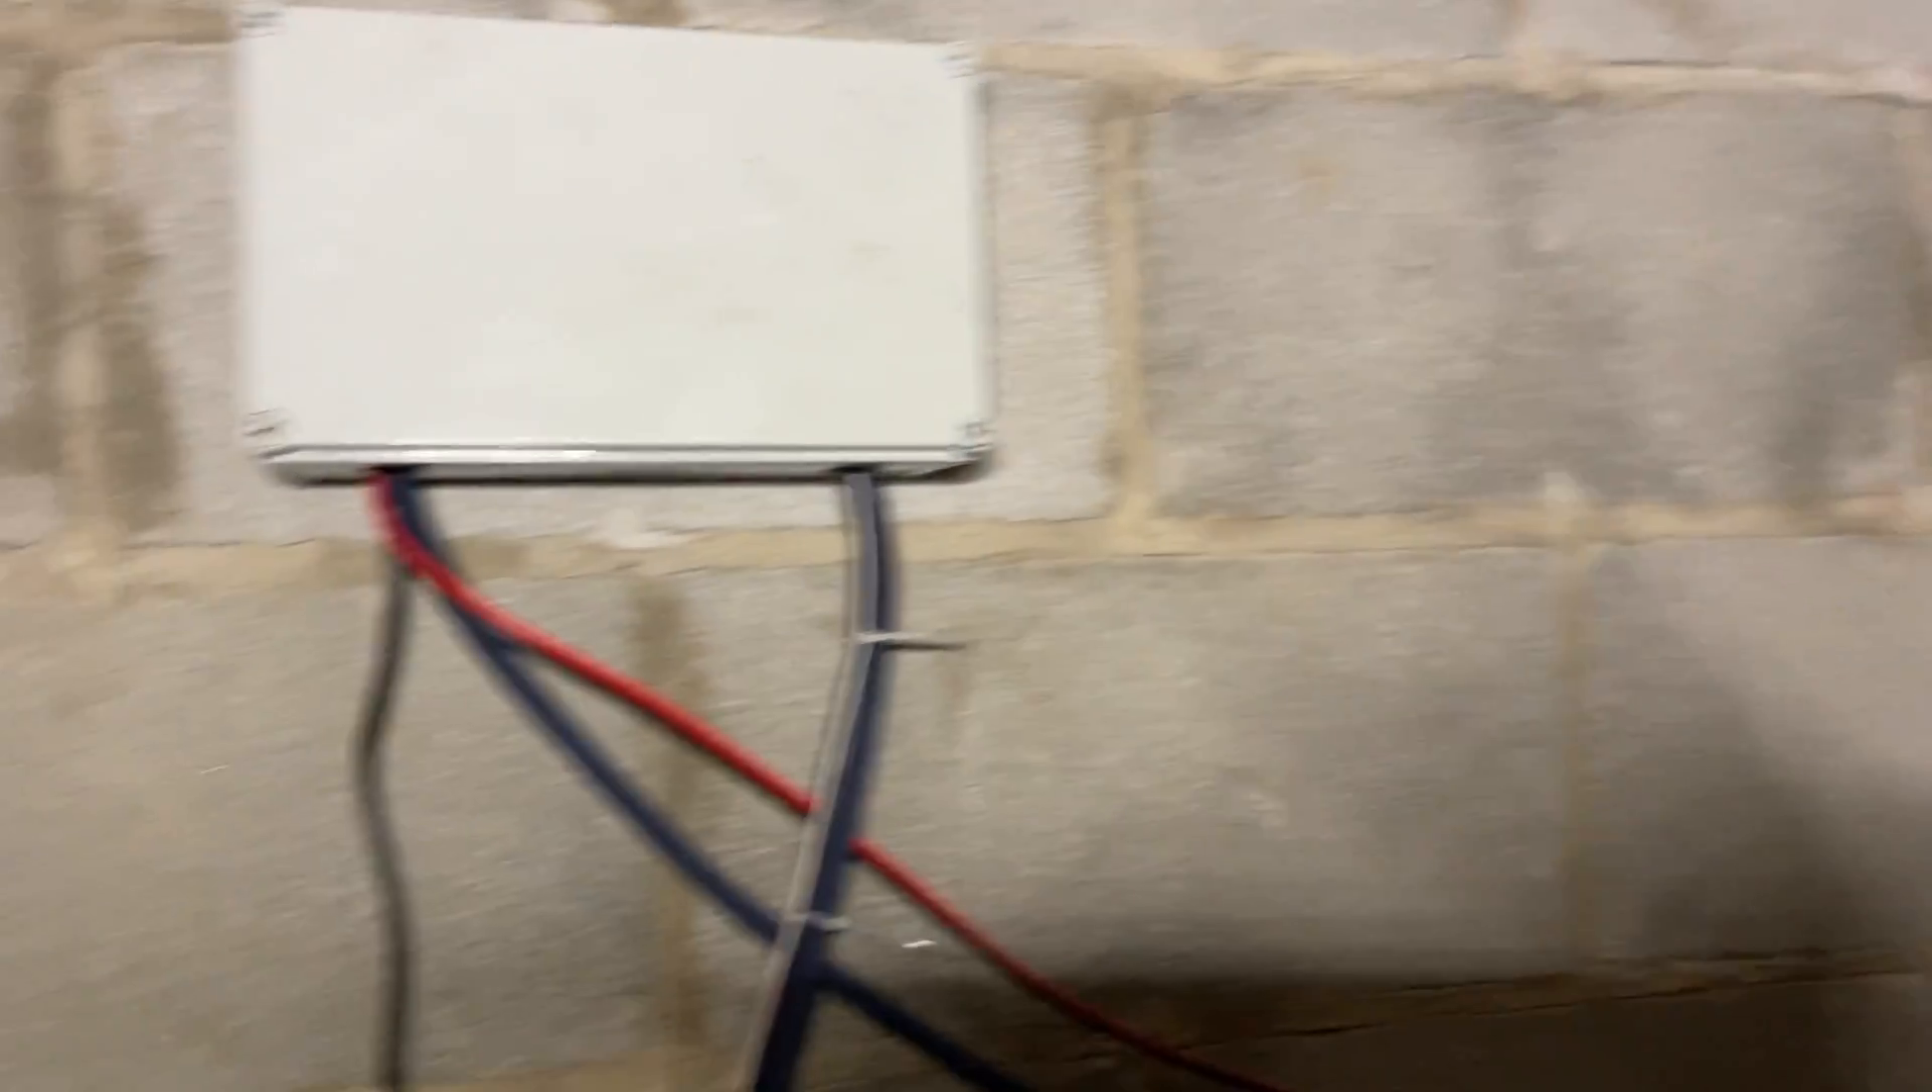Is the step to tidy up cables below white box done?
No.